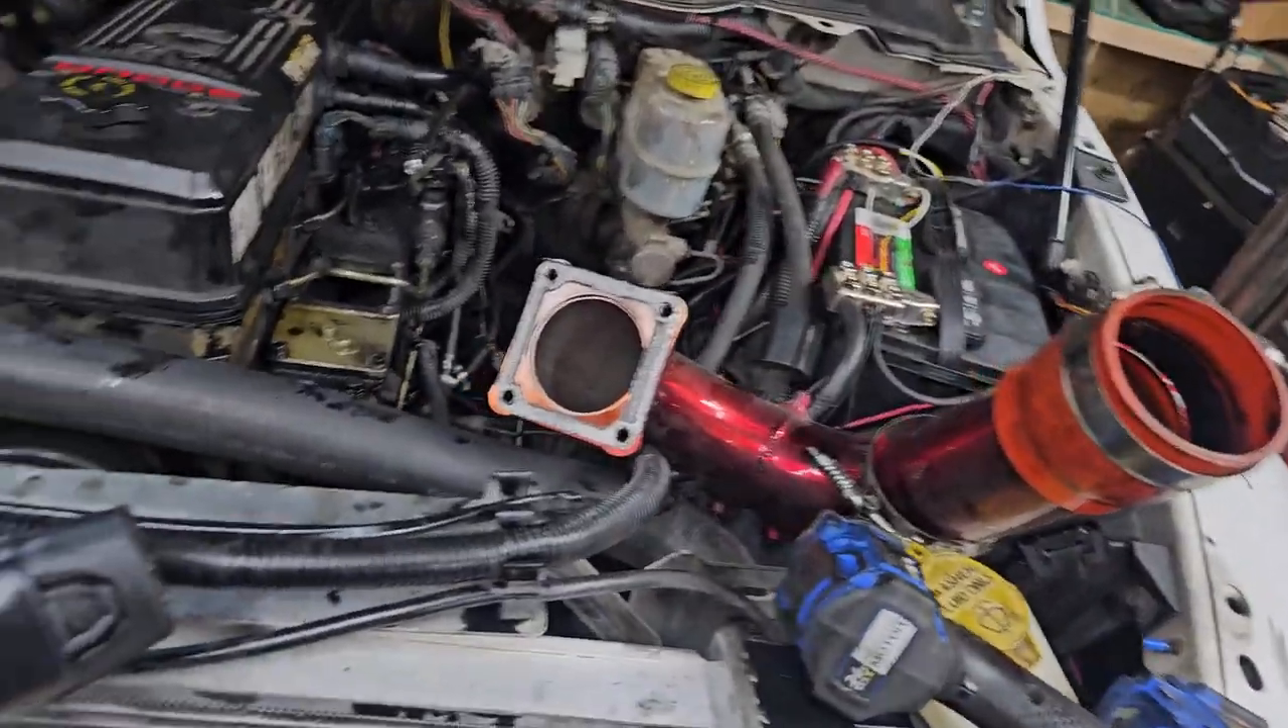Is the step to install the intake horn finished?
No.